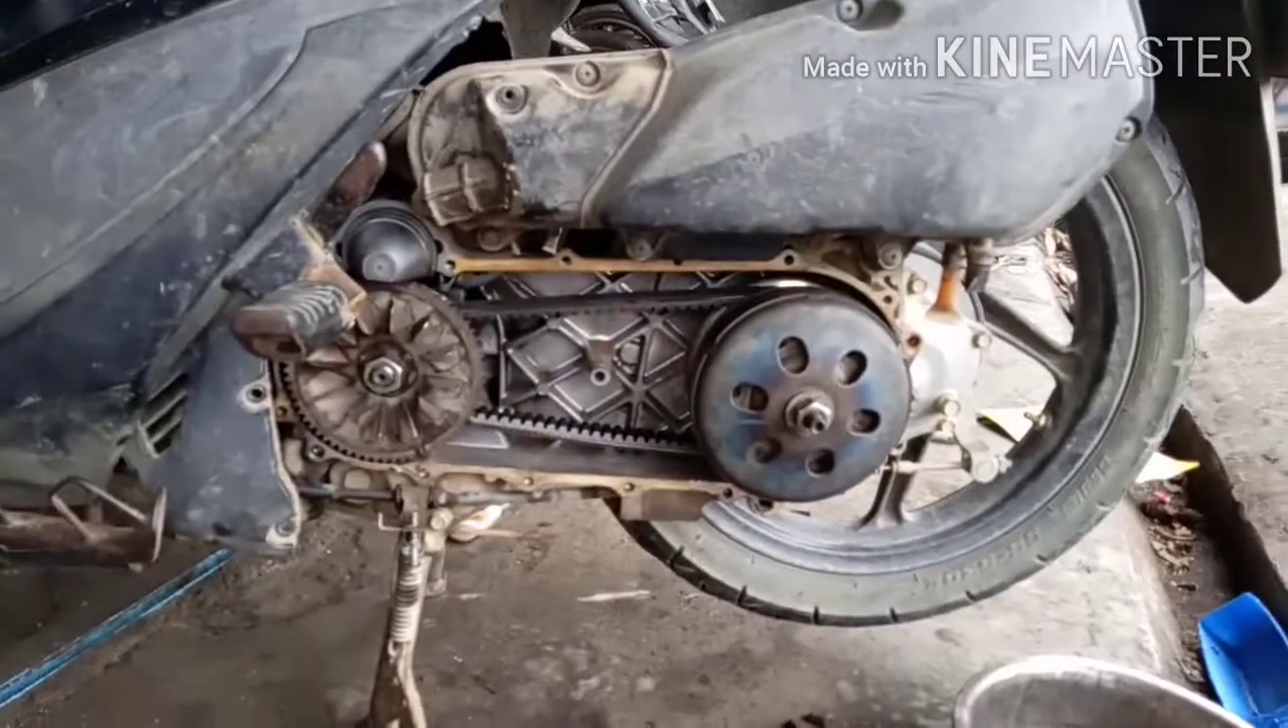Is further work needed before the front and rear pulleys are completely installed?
No.